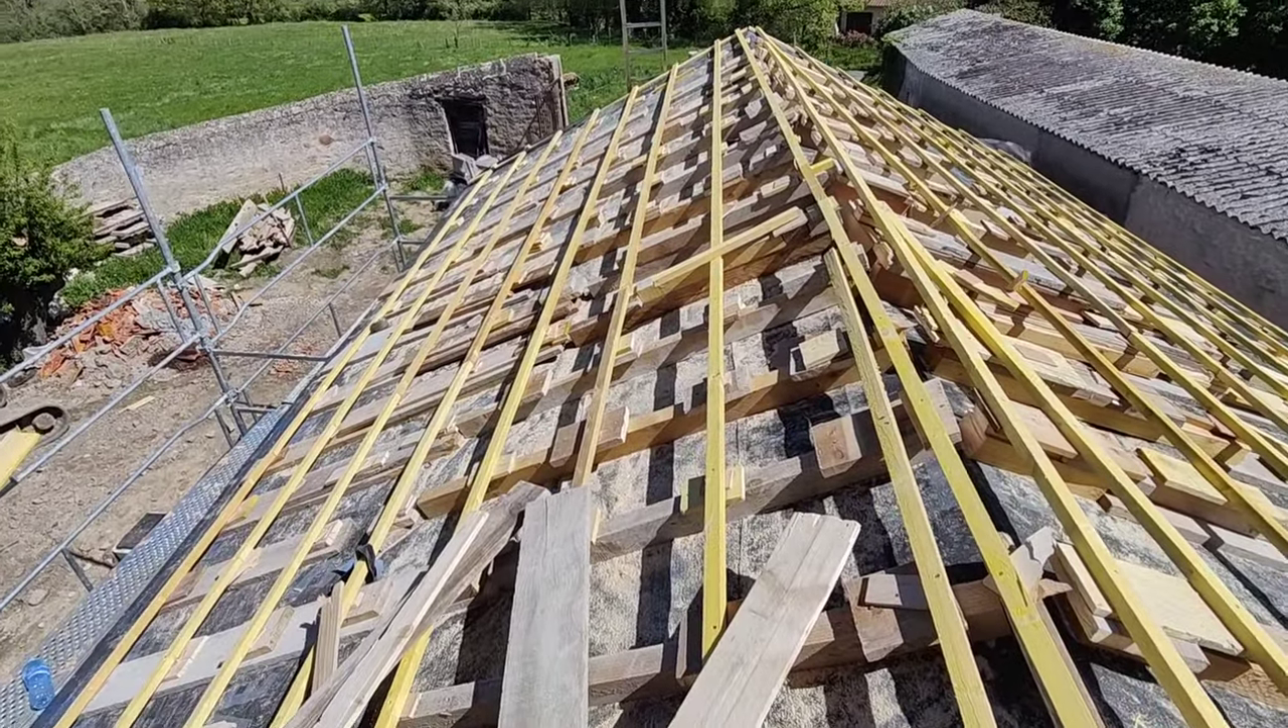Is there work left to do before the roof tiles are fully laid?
Yes.